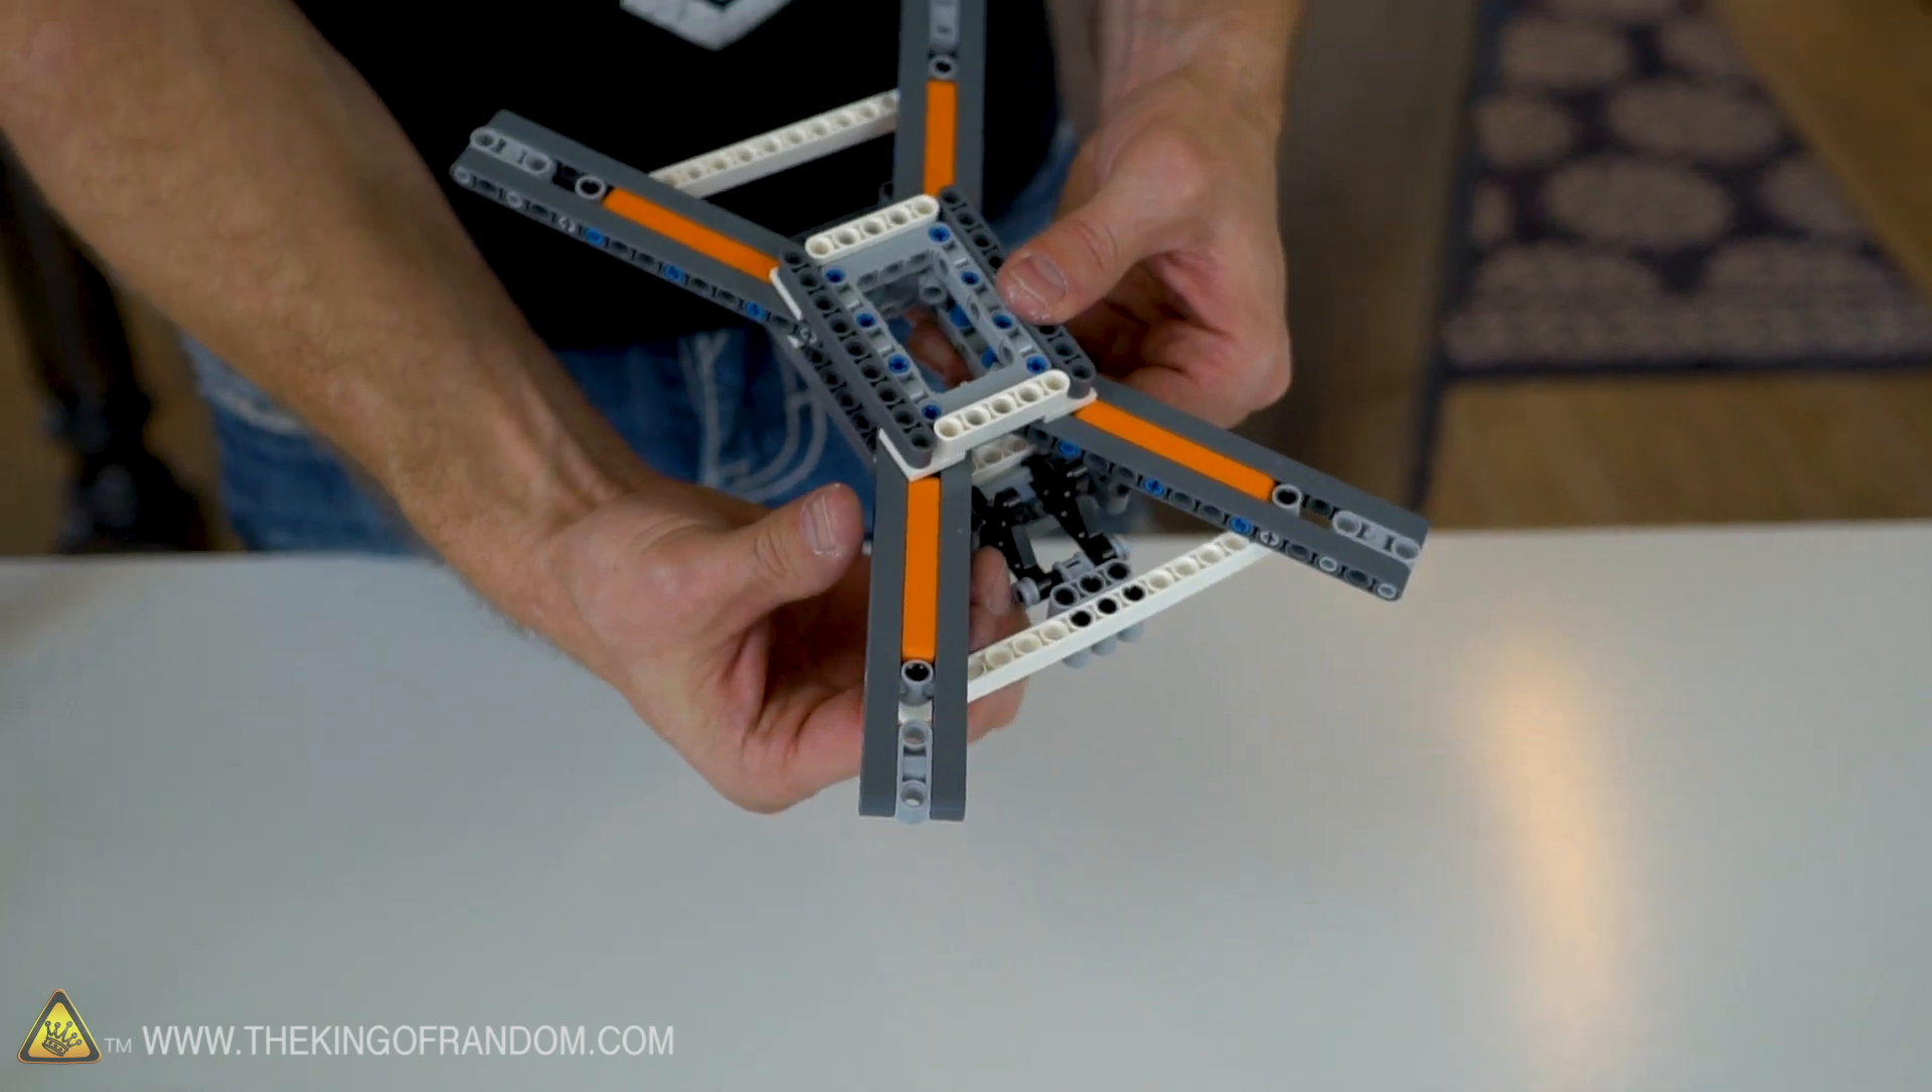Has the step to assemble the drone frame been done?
Yes.